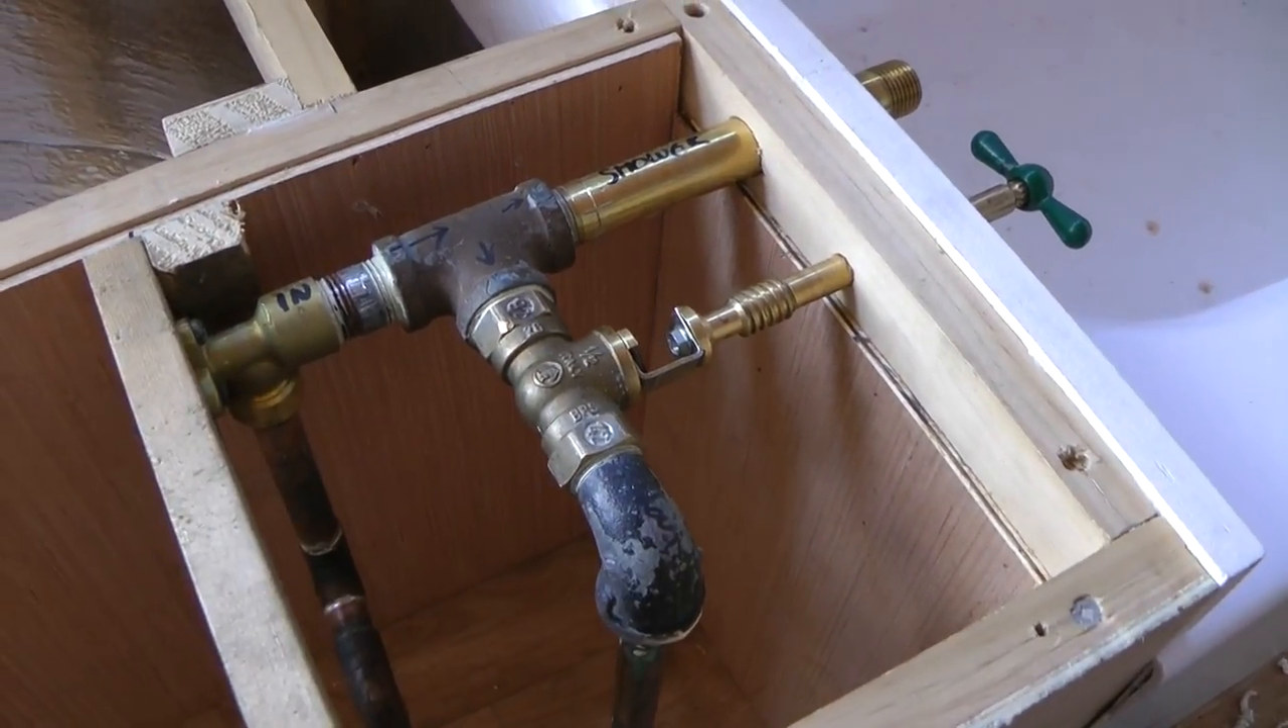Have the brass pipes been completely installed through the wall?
Yes.